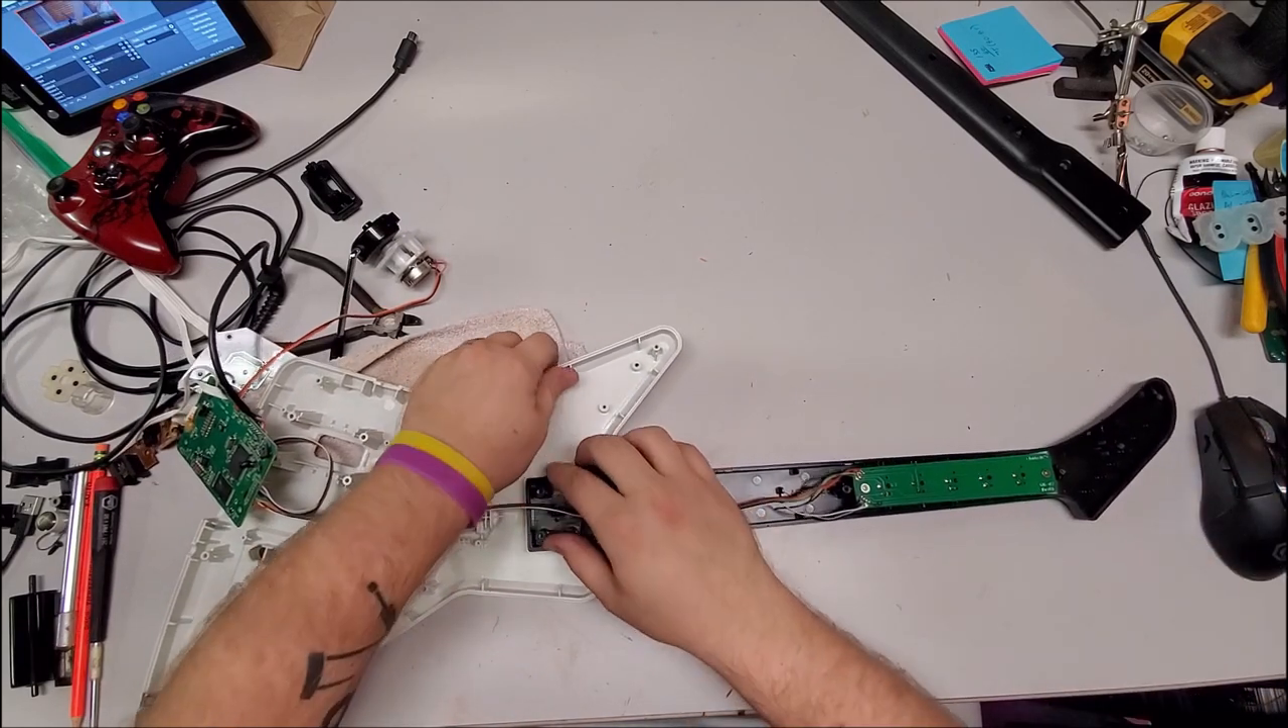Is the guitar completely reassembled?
No.